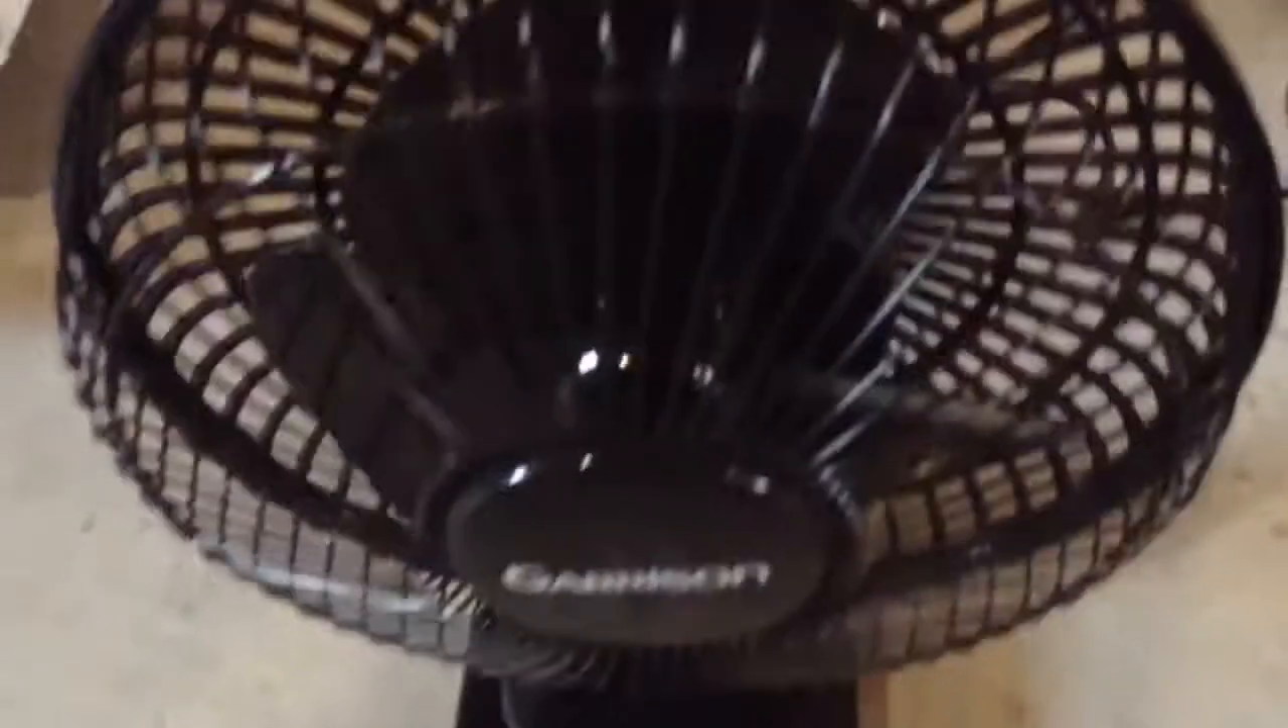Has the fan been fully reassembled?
Yes.